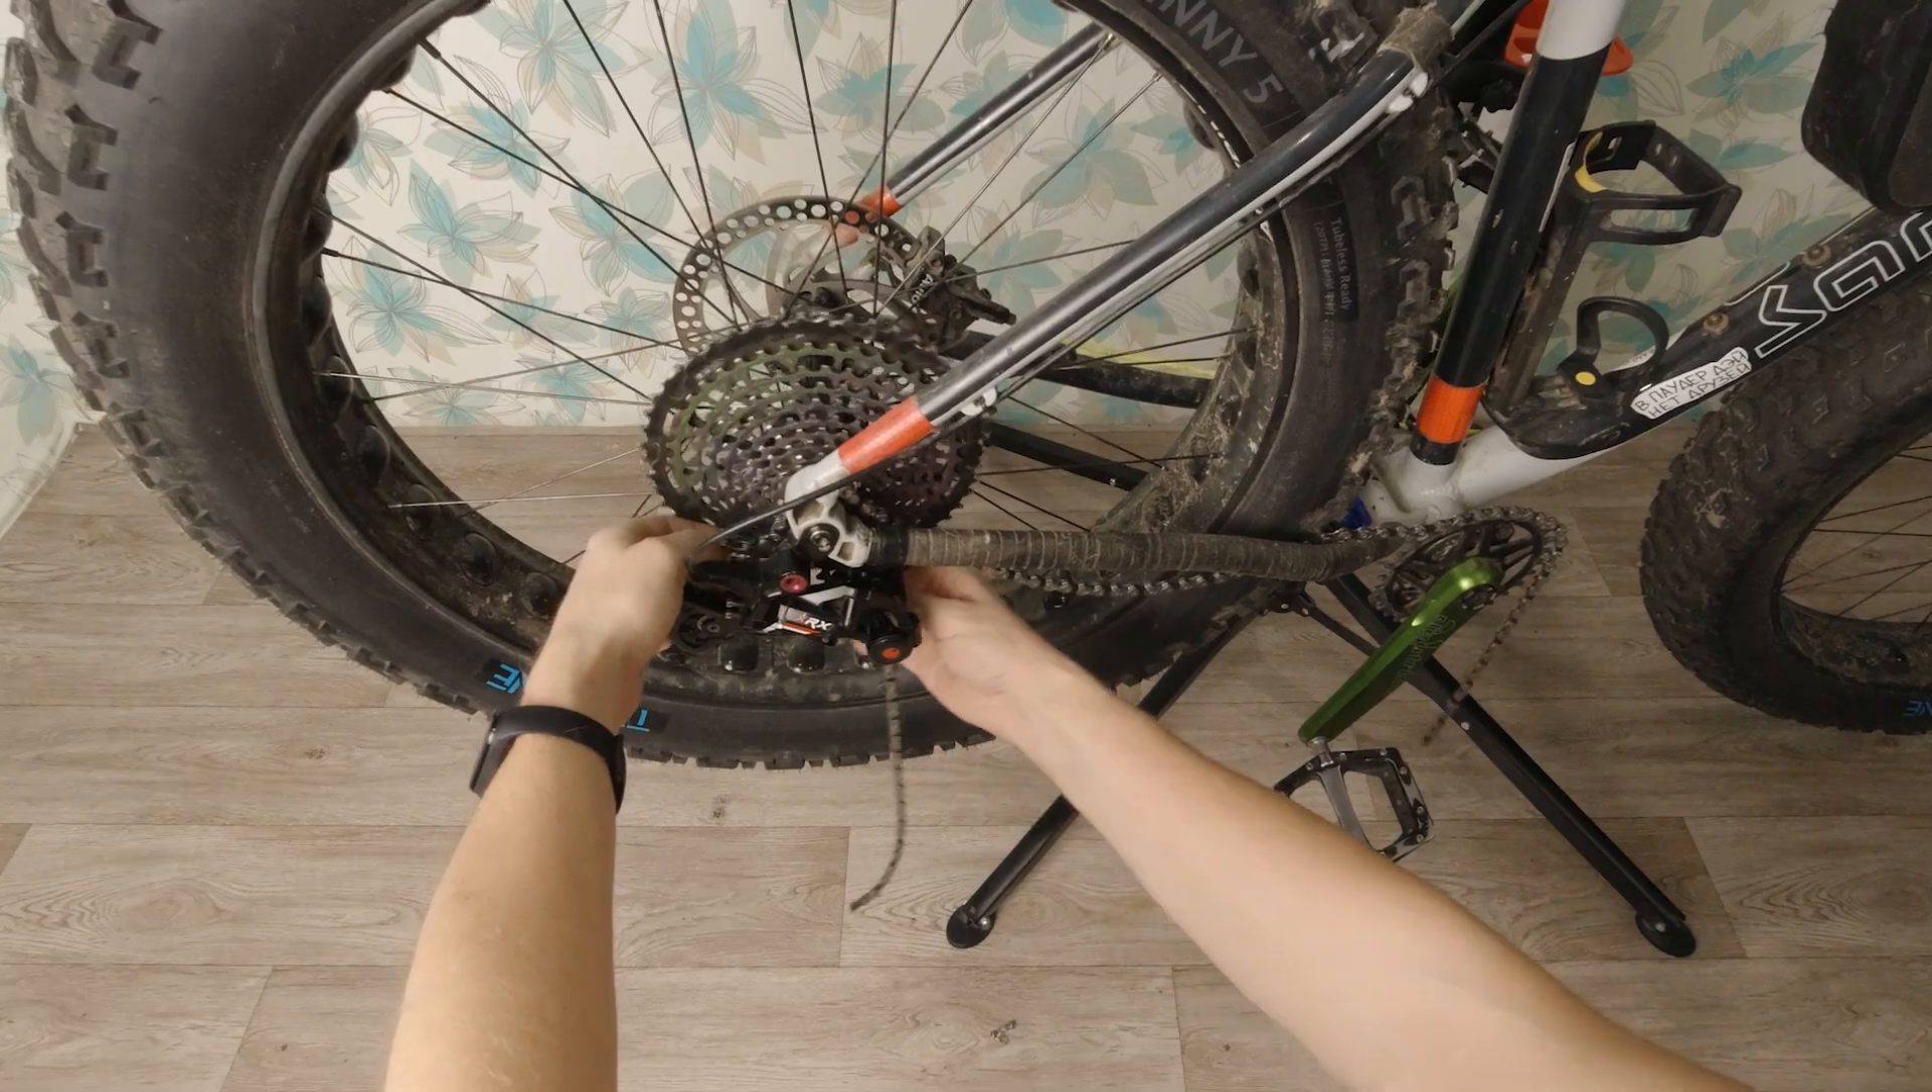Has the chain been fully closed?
No.